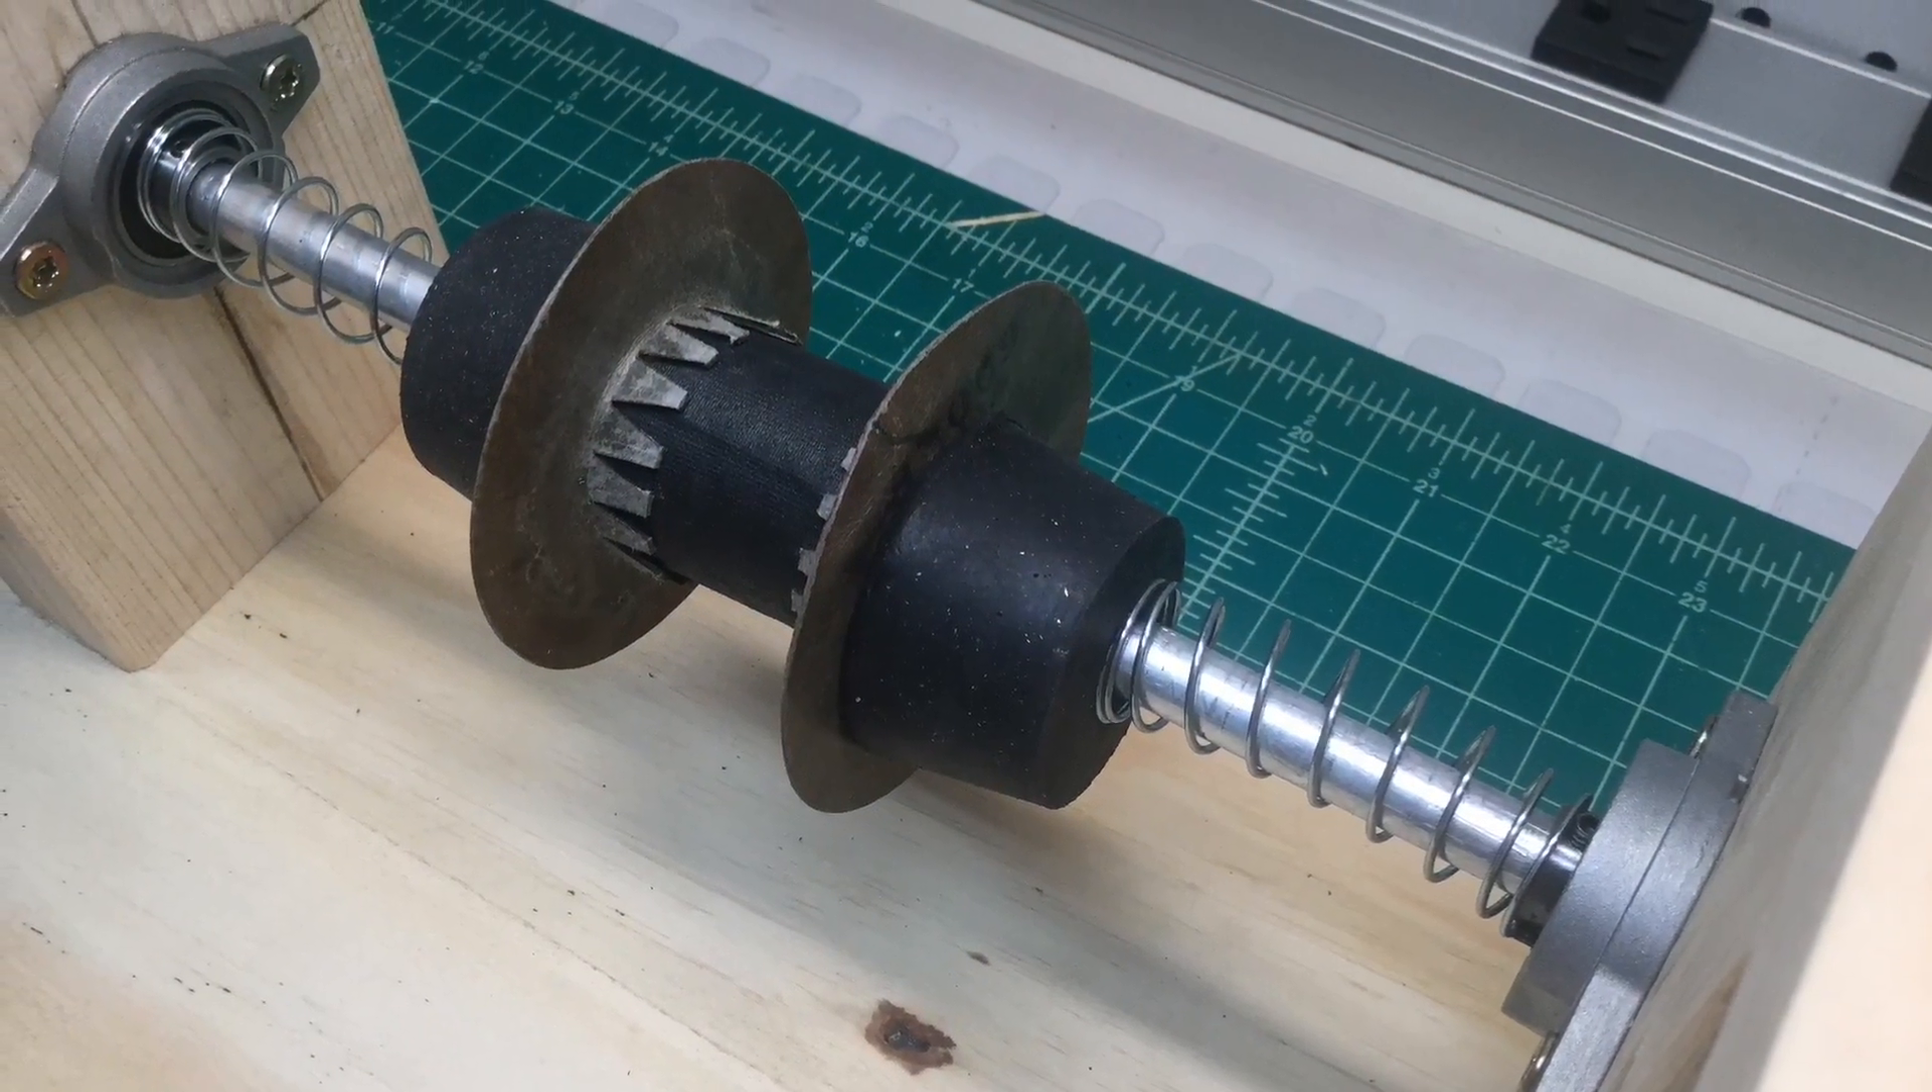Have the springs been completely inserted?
Yes.